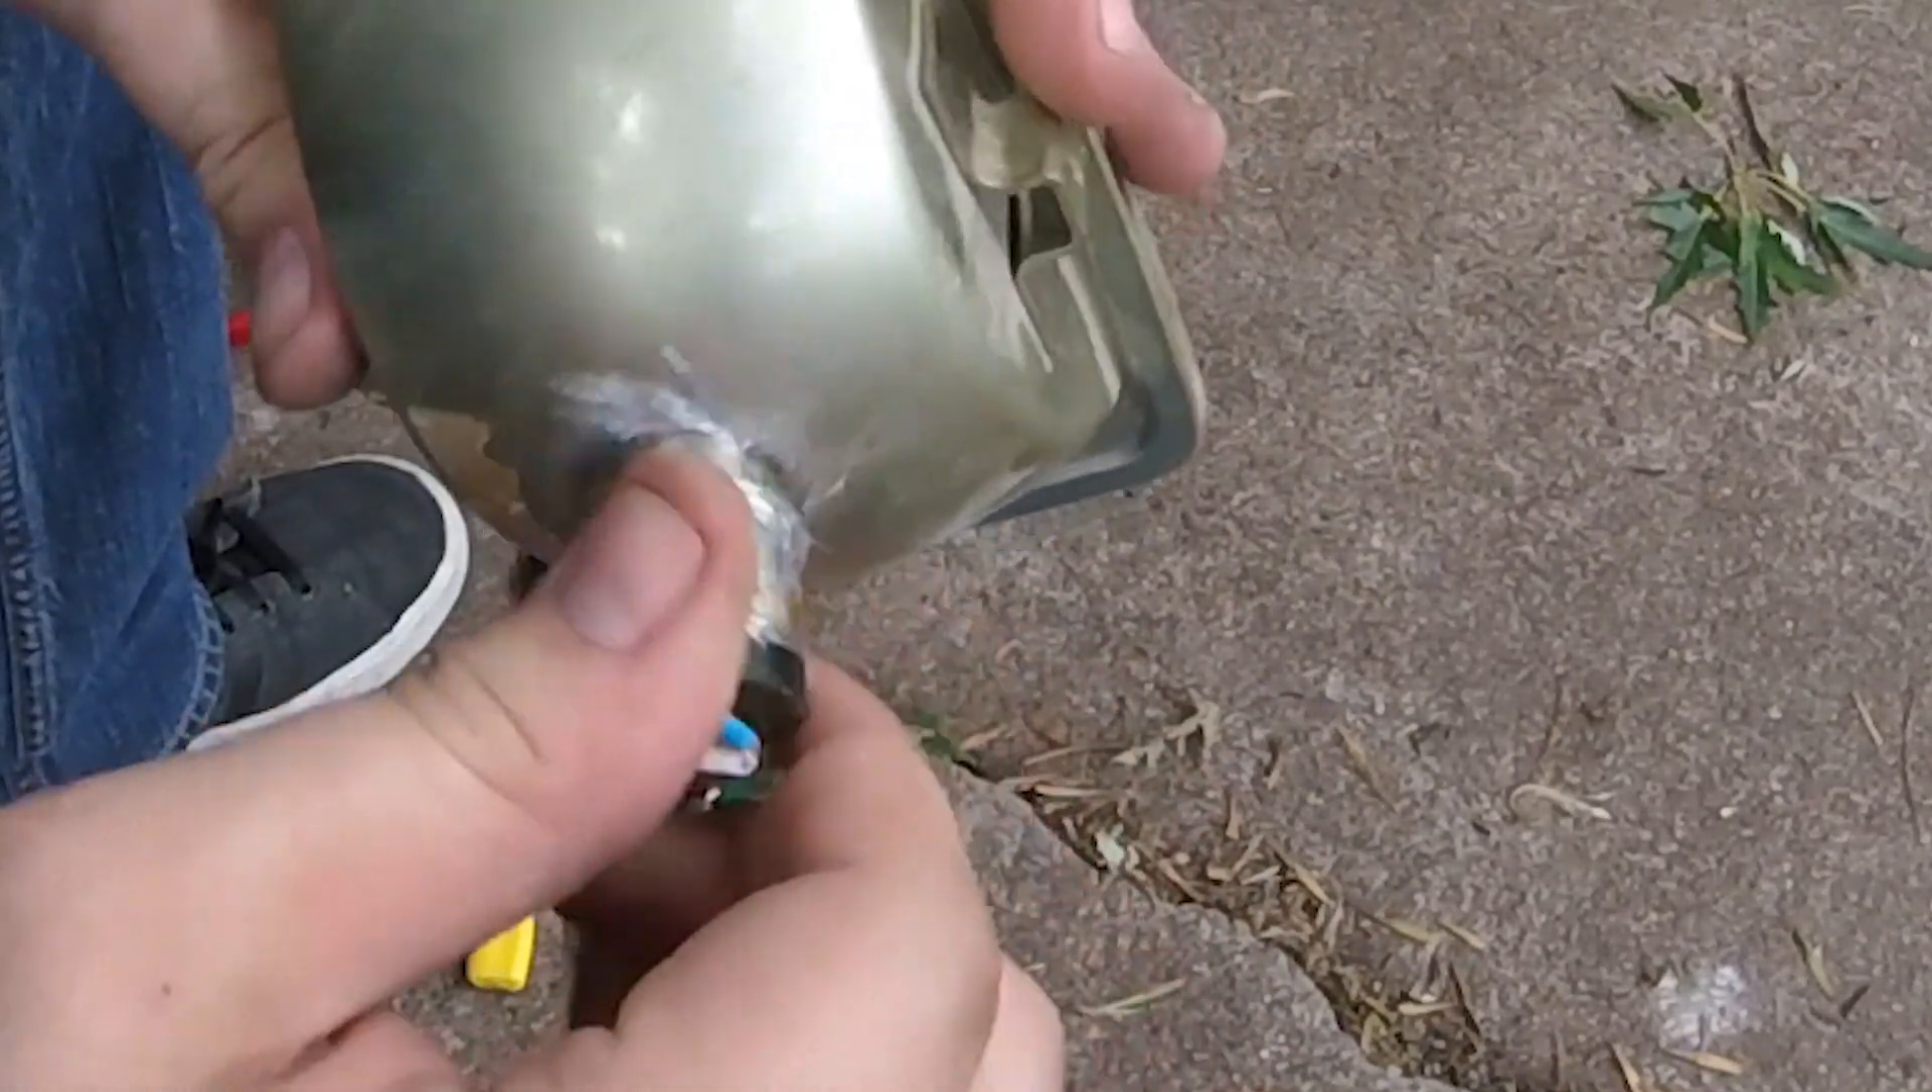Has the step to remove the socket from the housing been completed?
No.